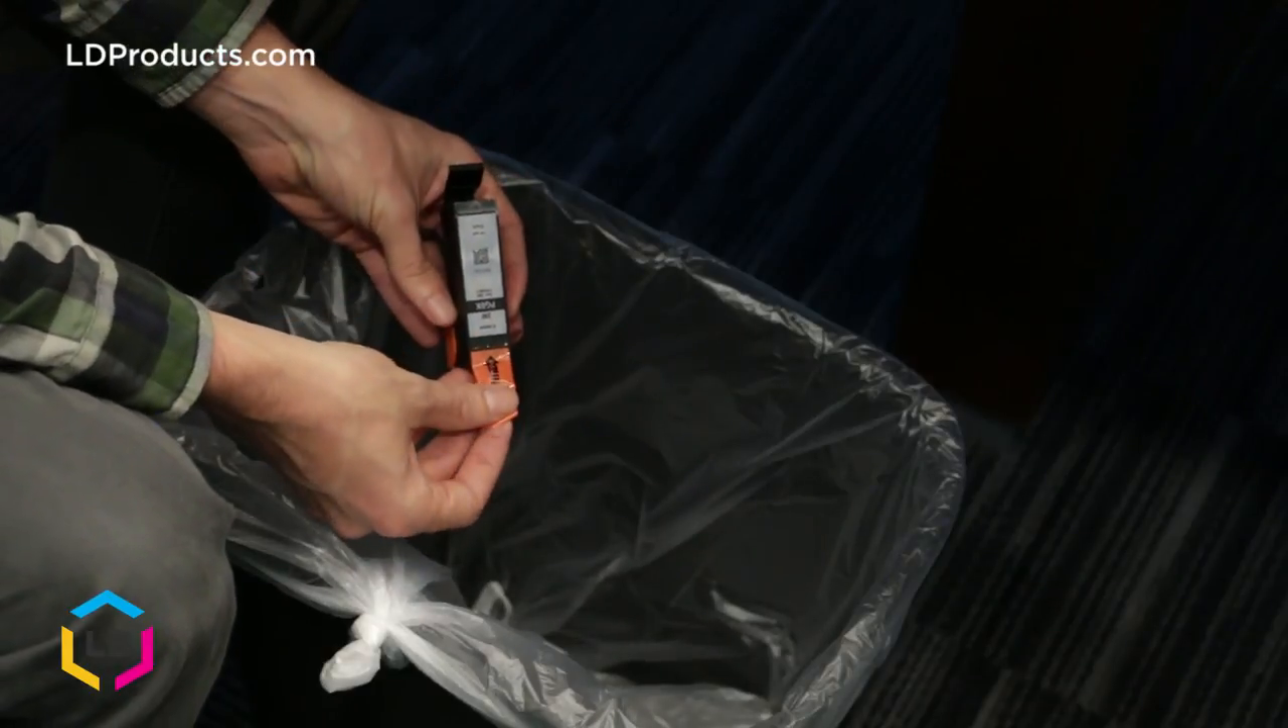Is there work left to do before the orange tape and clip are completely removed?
Yes.